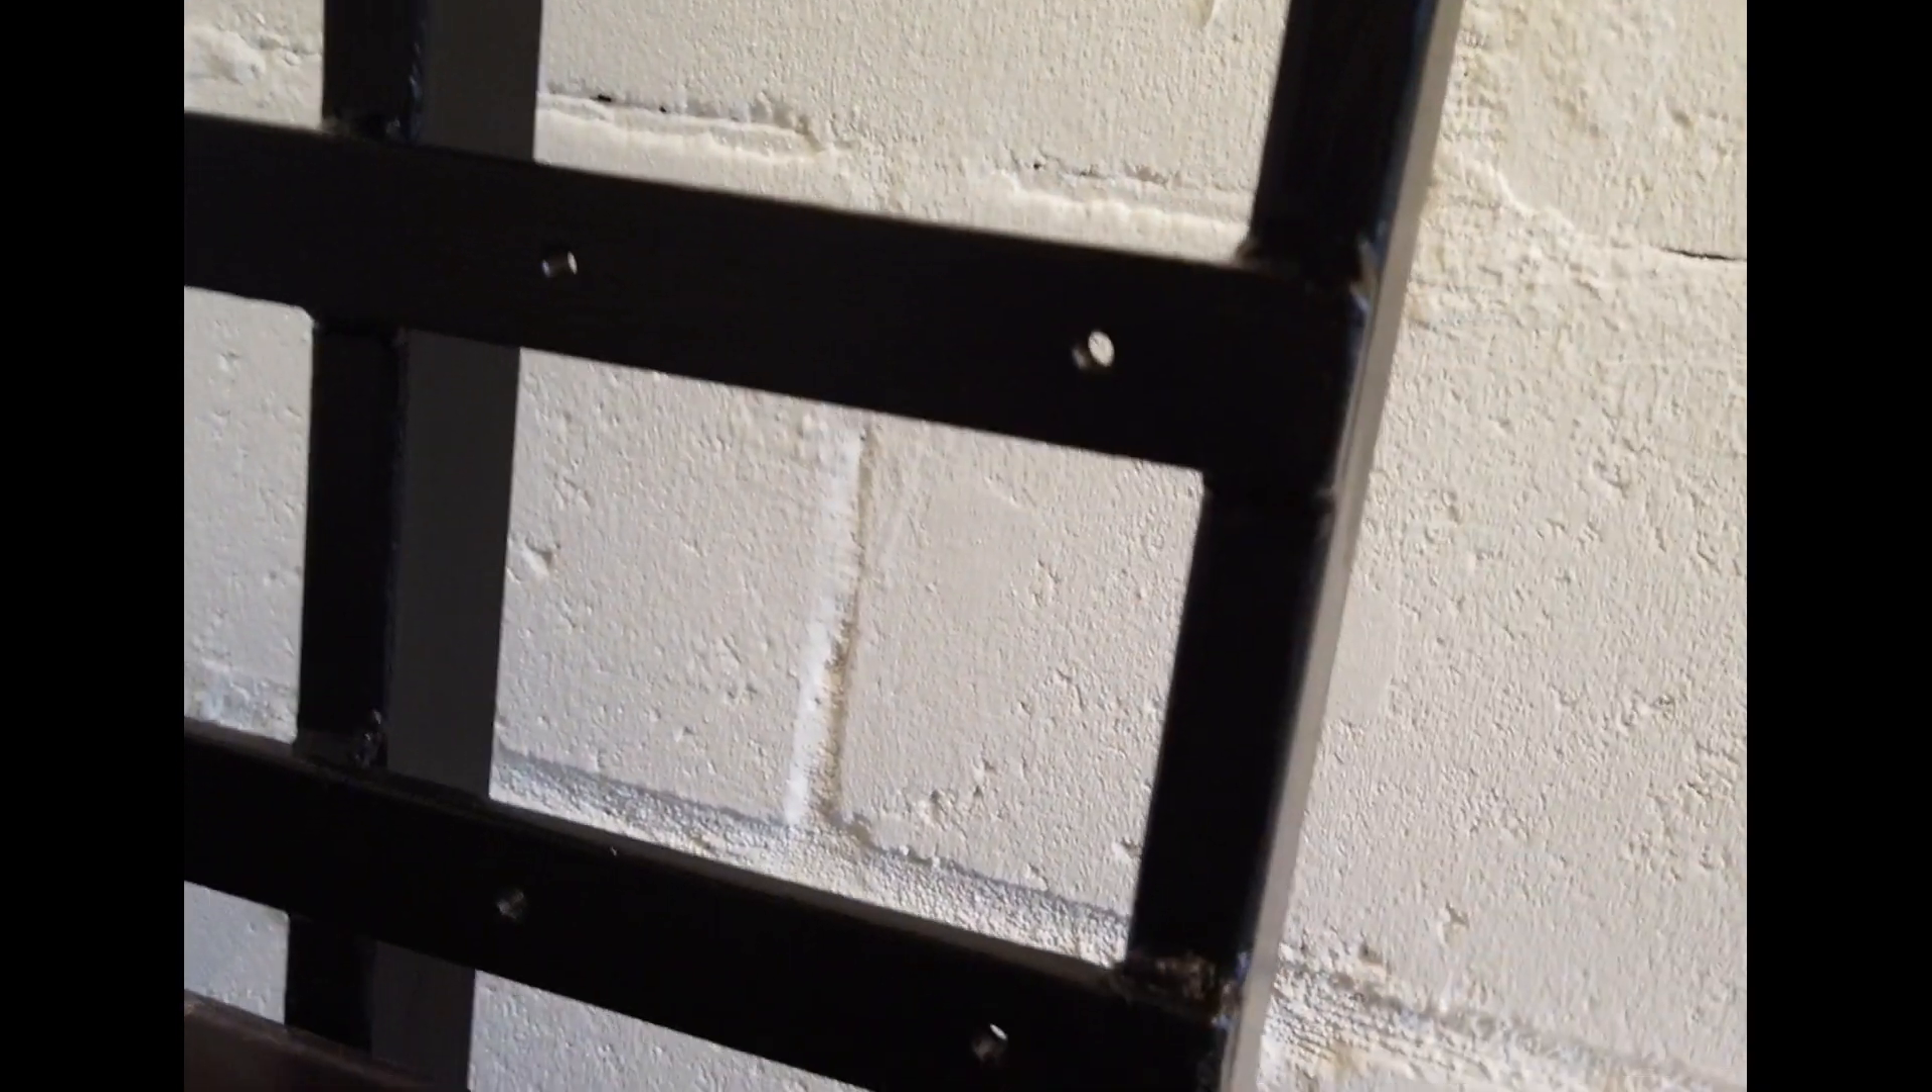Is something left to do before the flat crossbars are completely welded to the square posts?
No.